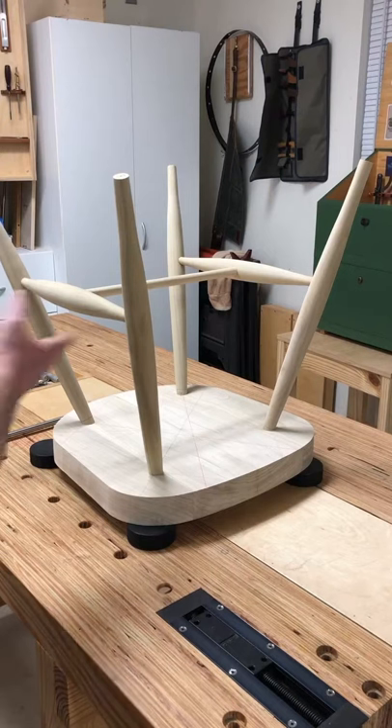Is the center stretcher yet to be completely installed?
No.